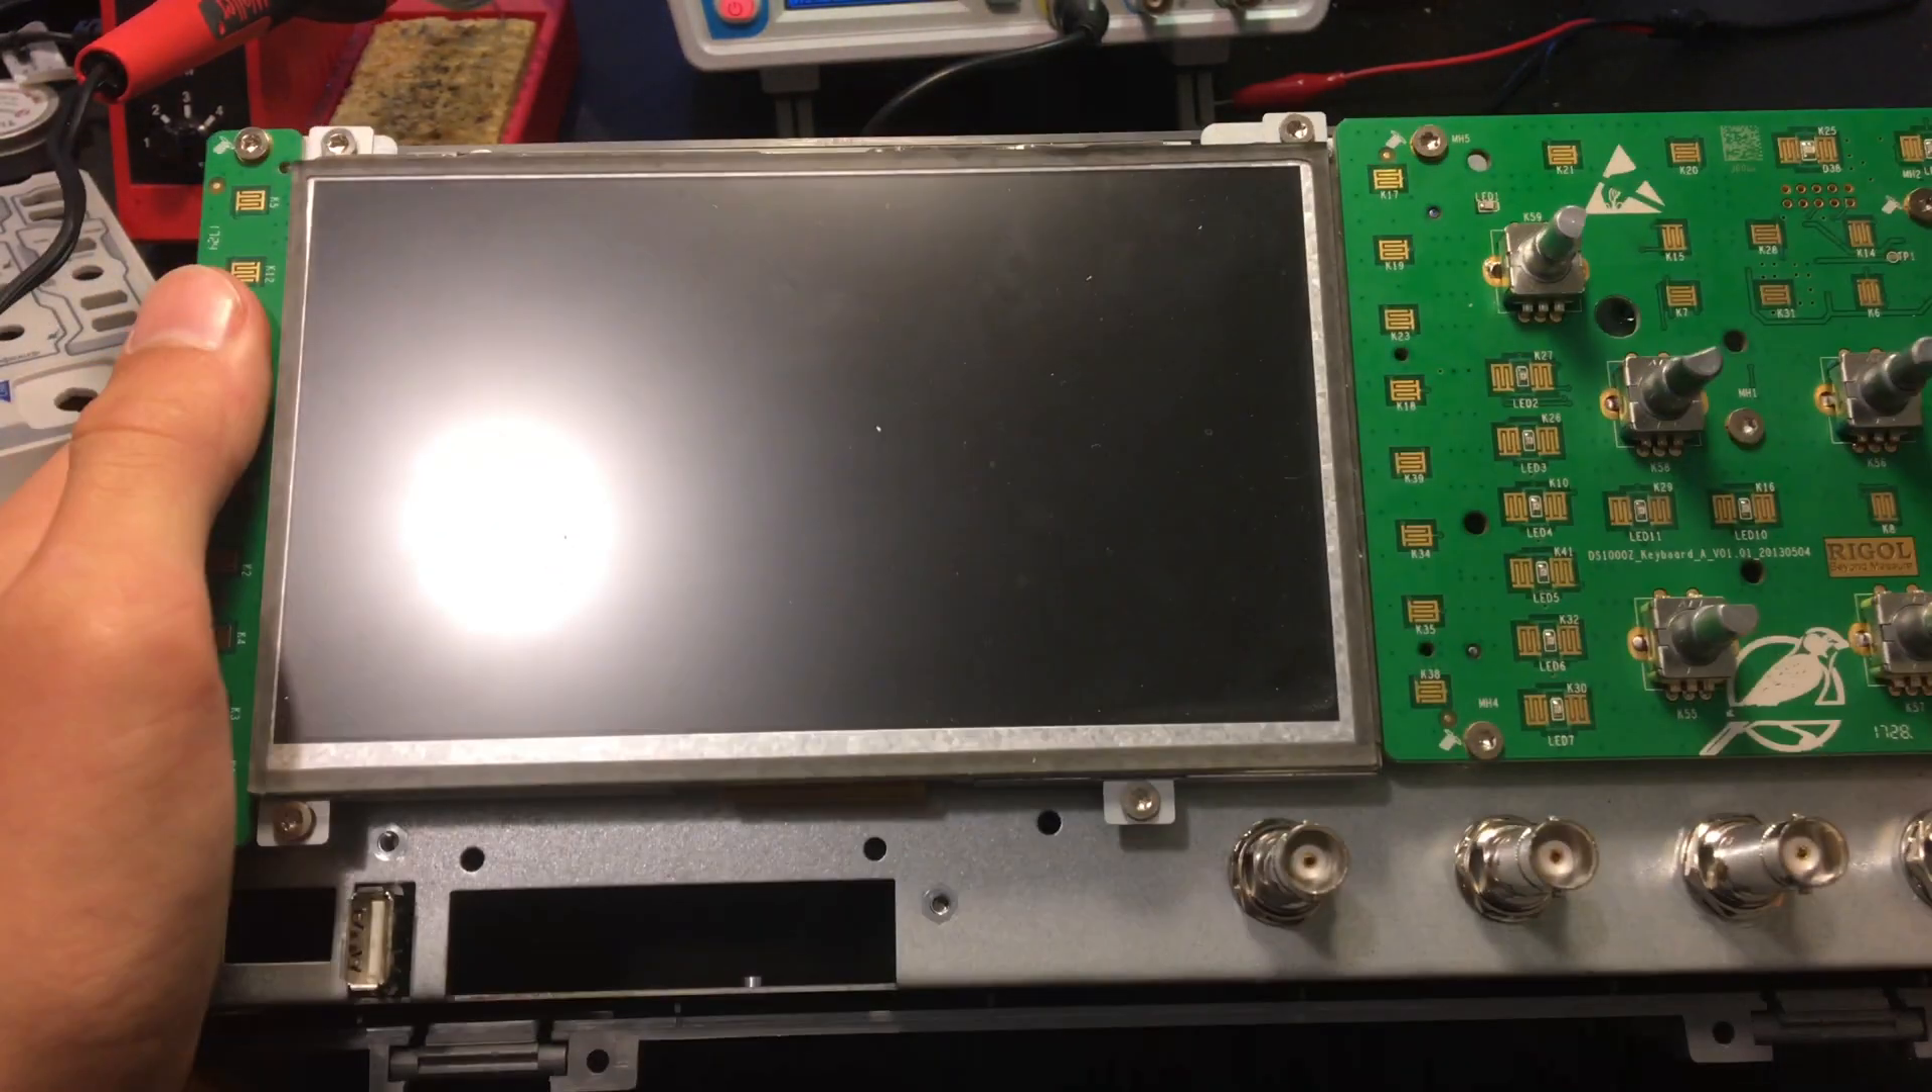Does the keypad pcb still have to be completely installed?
No.